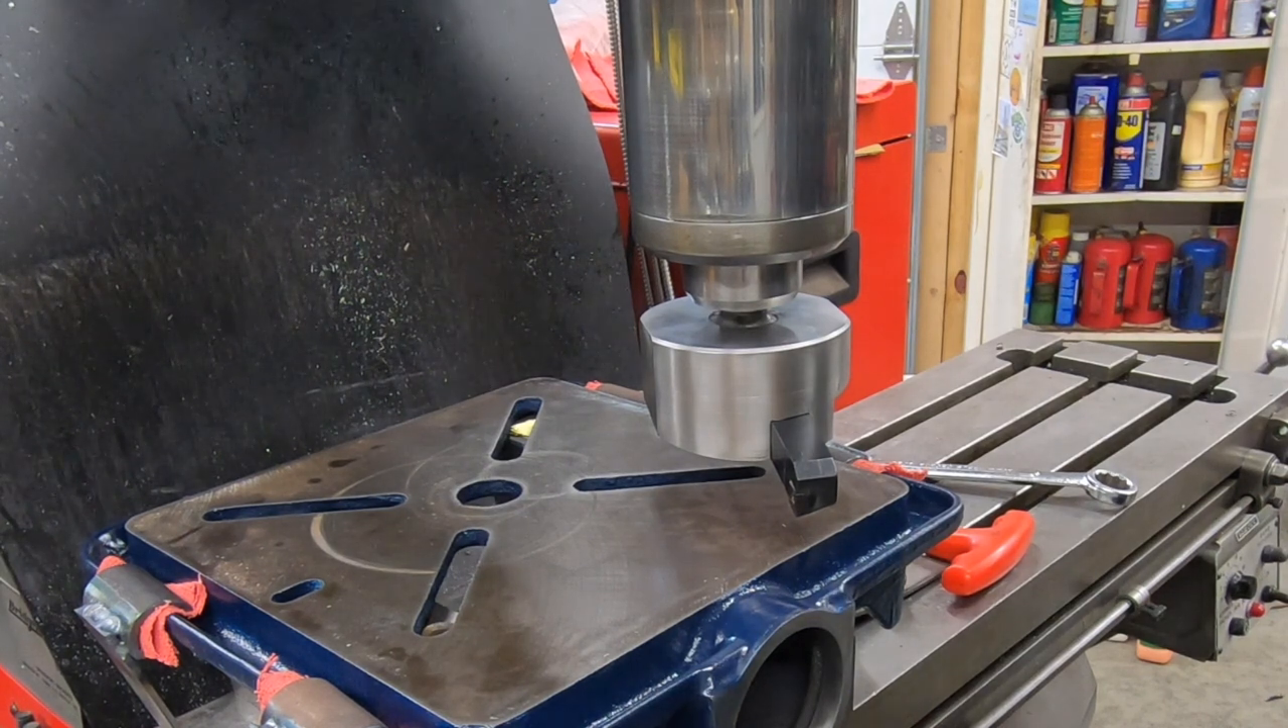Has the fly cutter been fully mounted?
Yes.